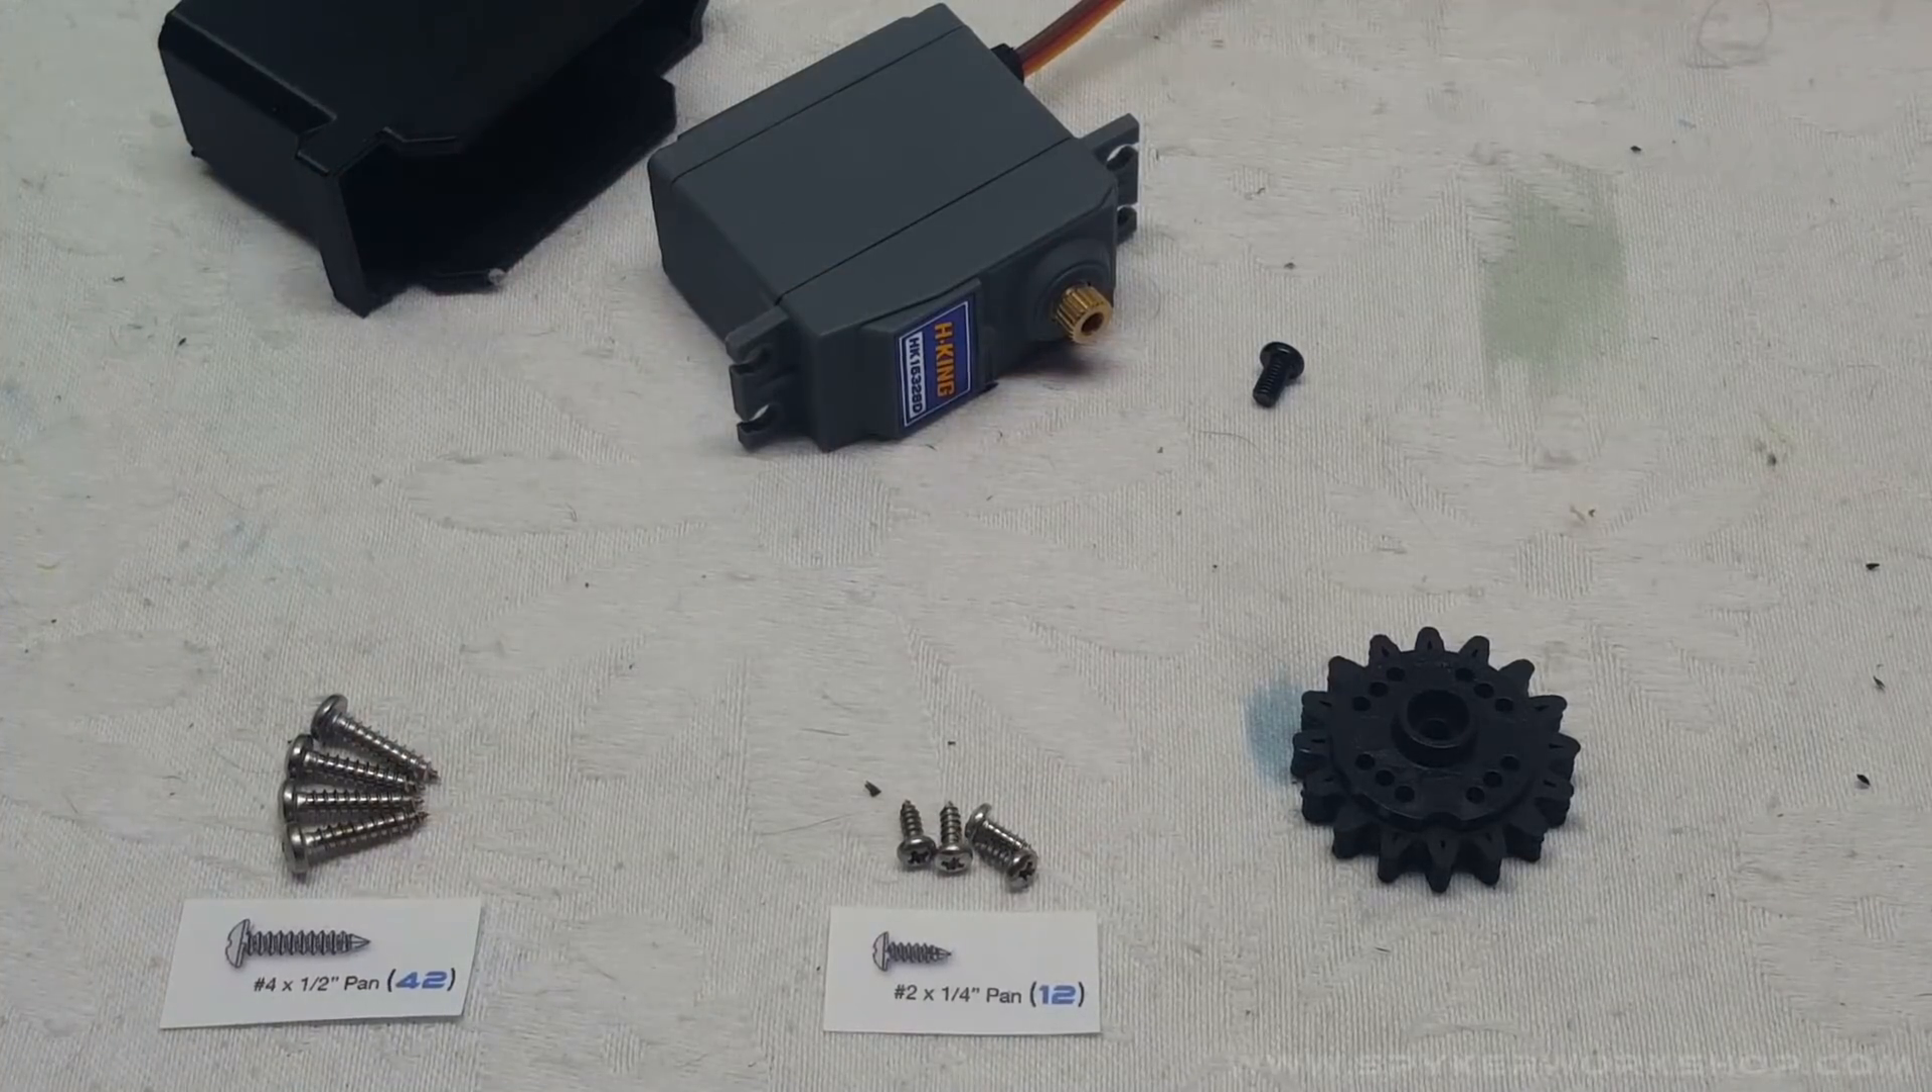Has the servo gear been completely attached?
No.